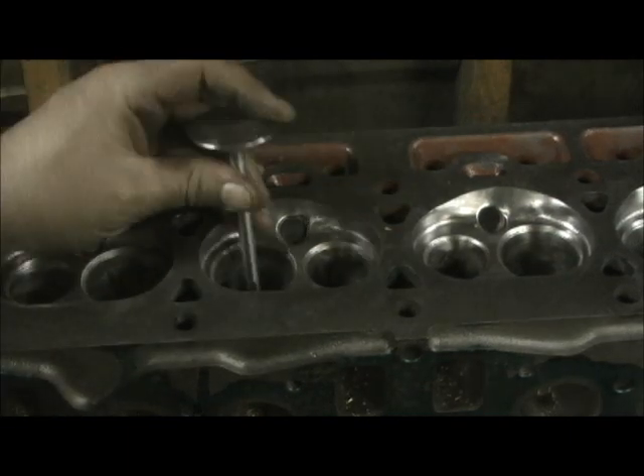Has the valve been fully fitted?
No.